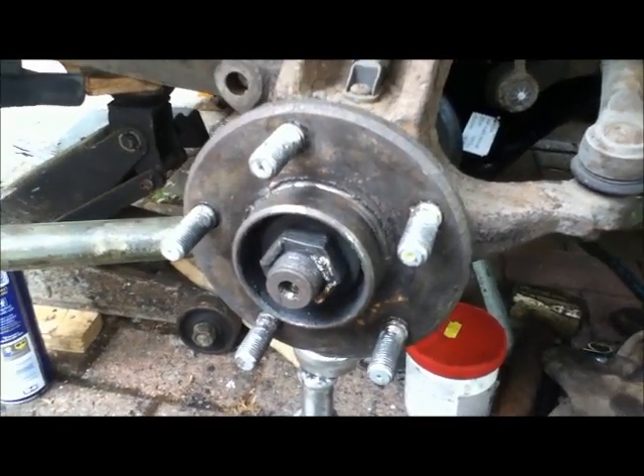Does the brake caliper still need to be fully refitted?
Yes.